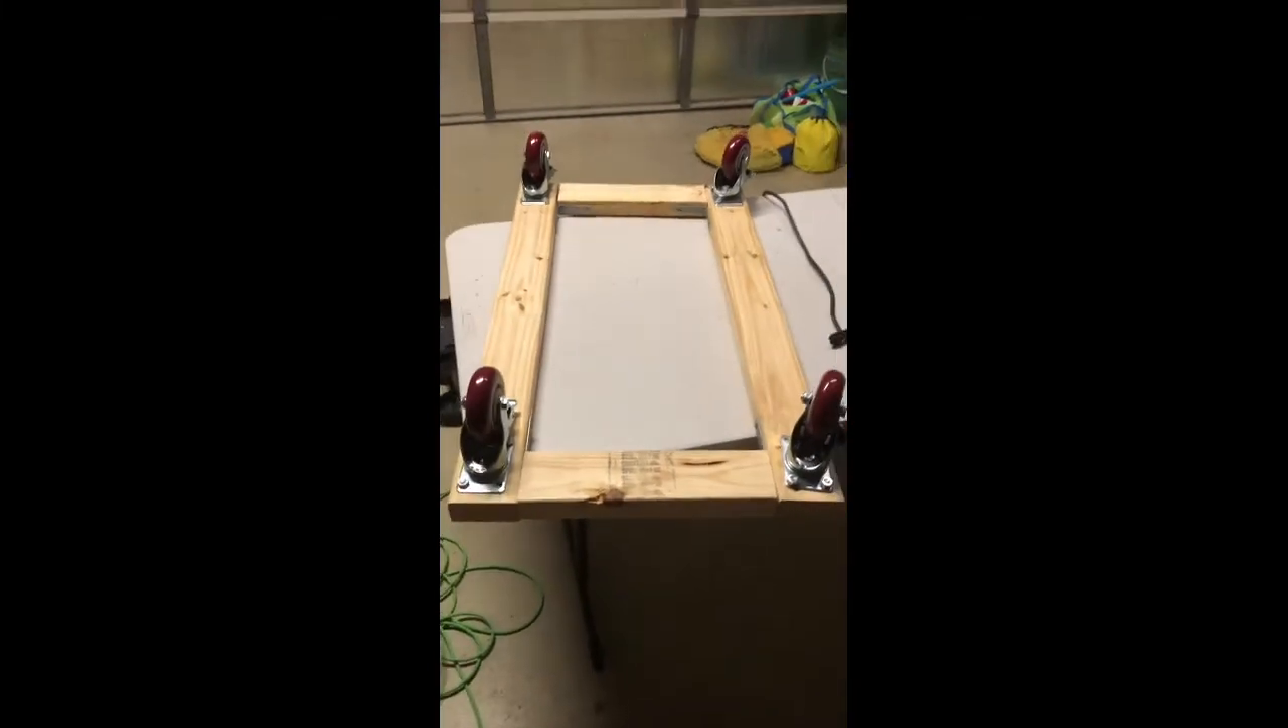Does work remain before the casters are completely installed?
No.